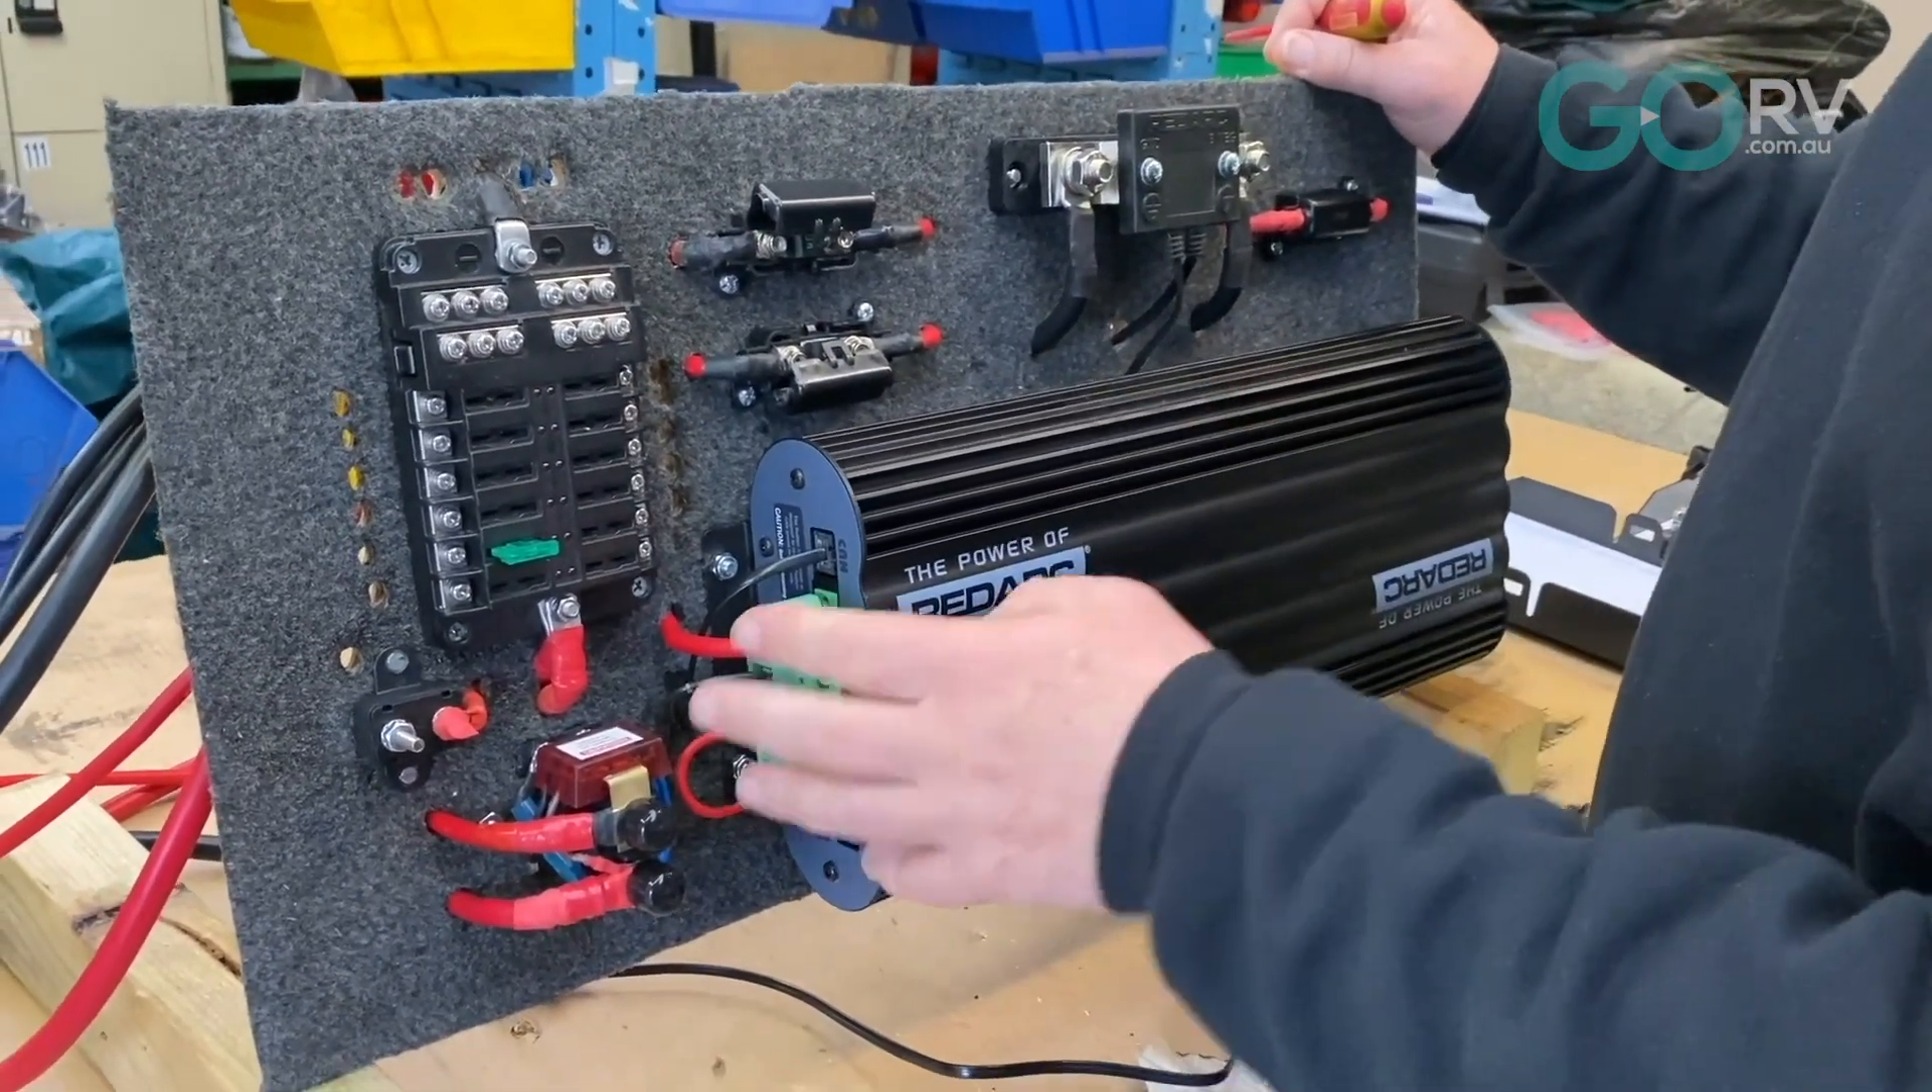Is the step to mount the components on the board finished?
Yes.